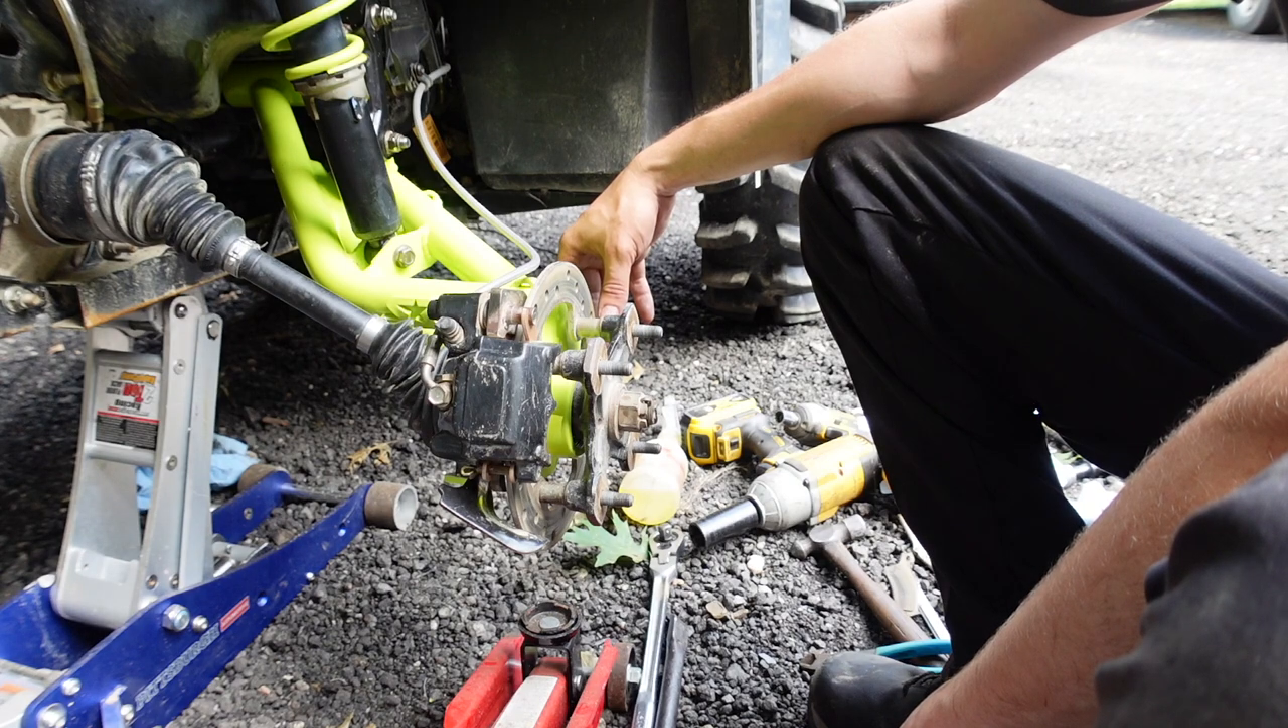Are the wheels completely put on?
No.